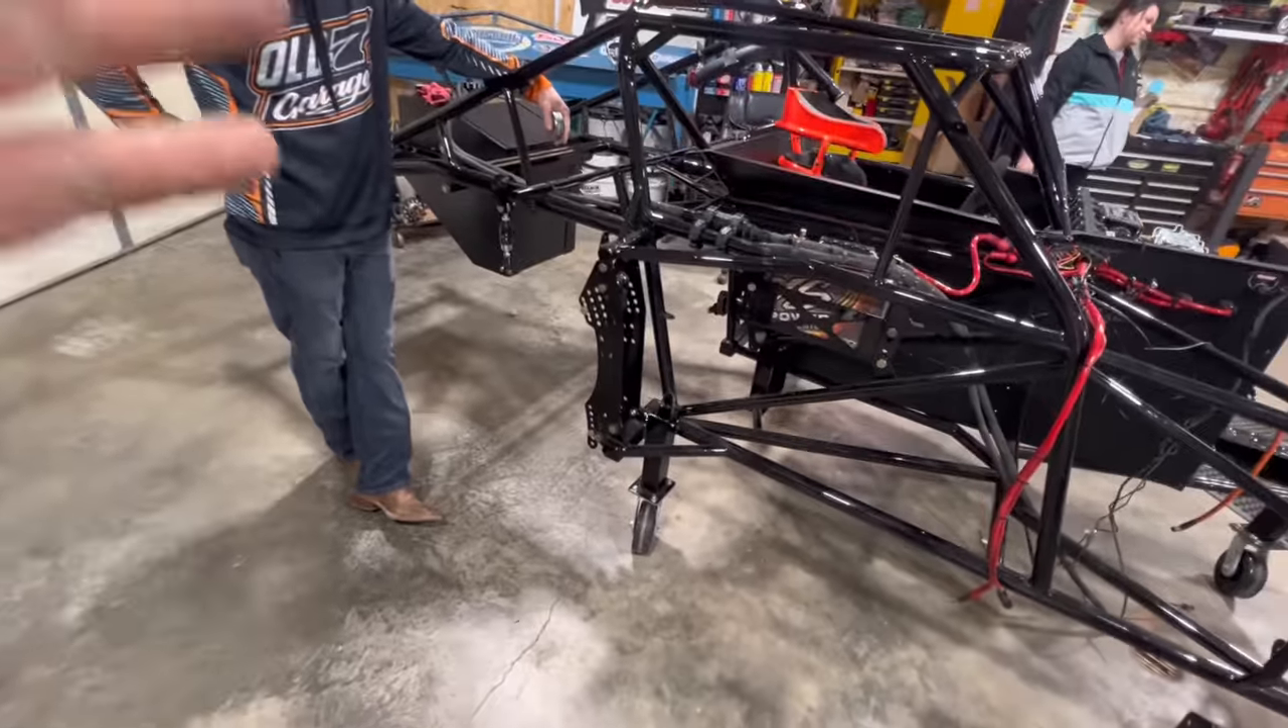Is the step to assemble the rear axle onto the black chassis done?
No.